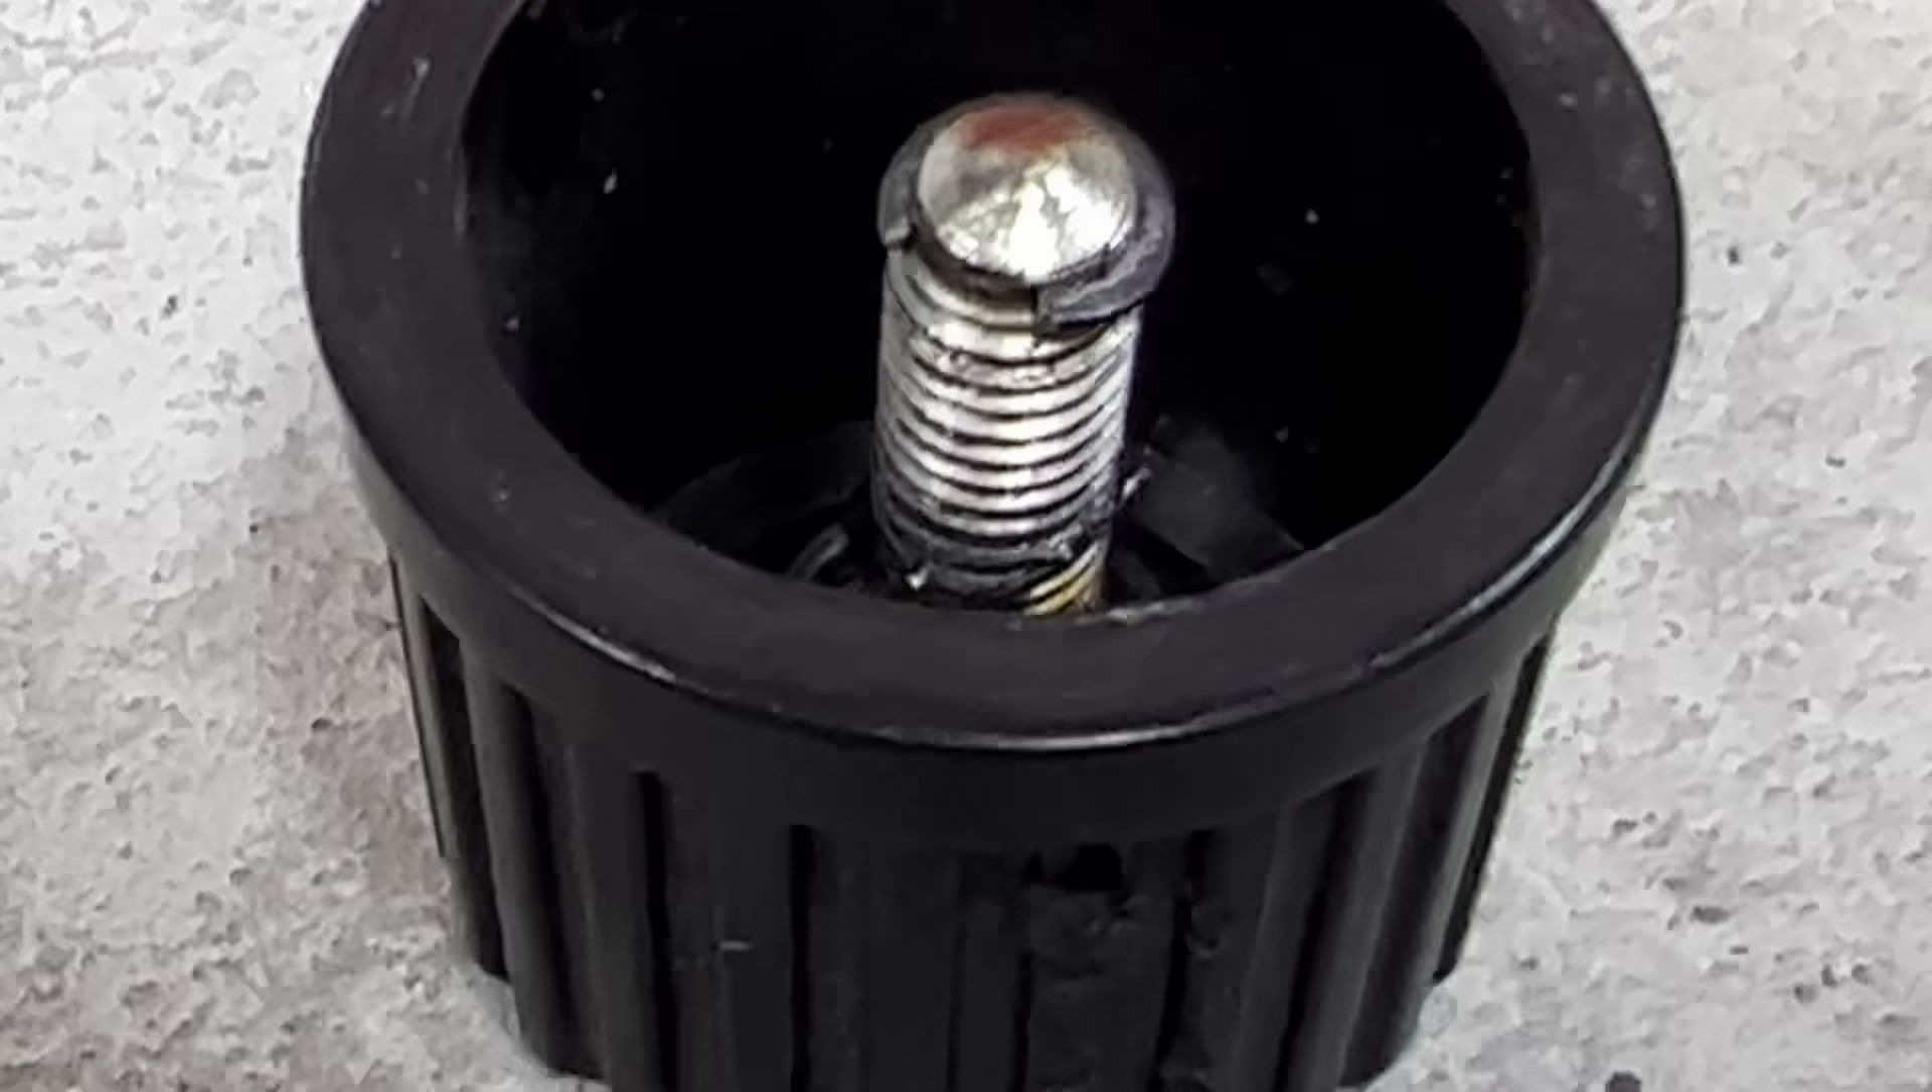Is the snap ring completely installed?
Yes.